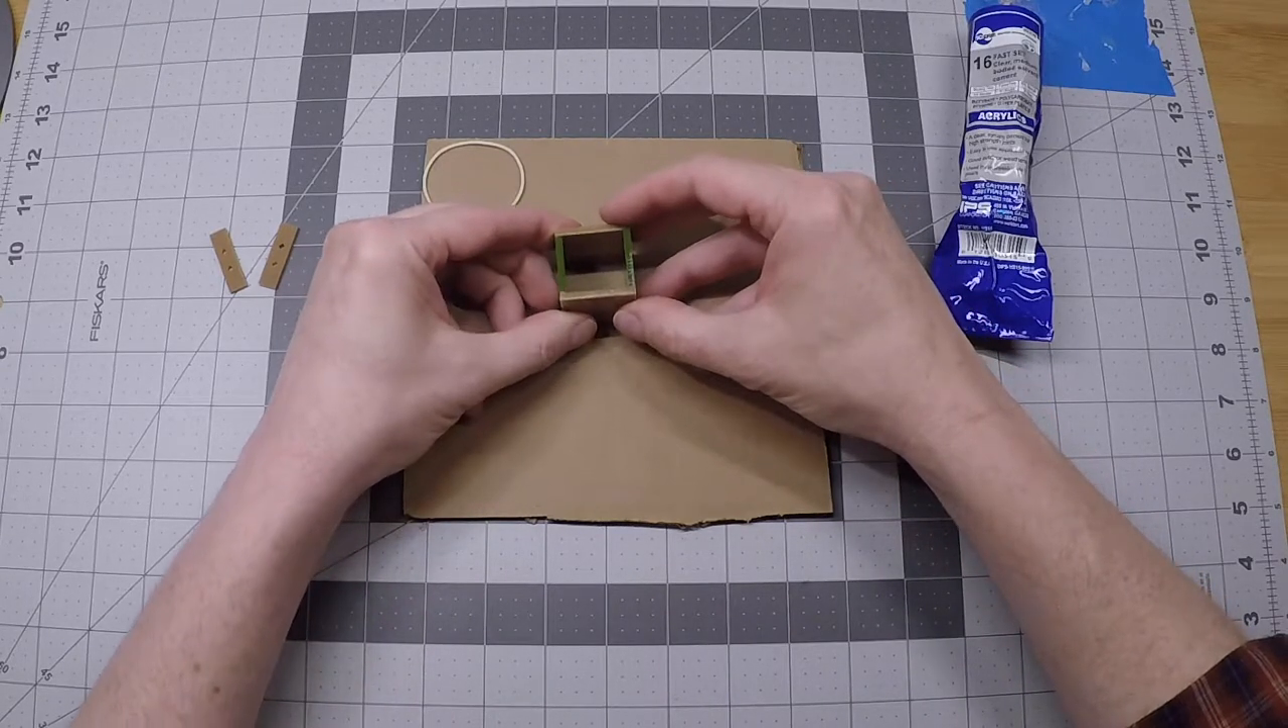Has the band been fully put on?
No.